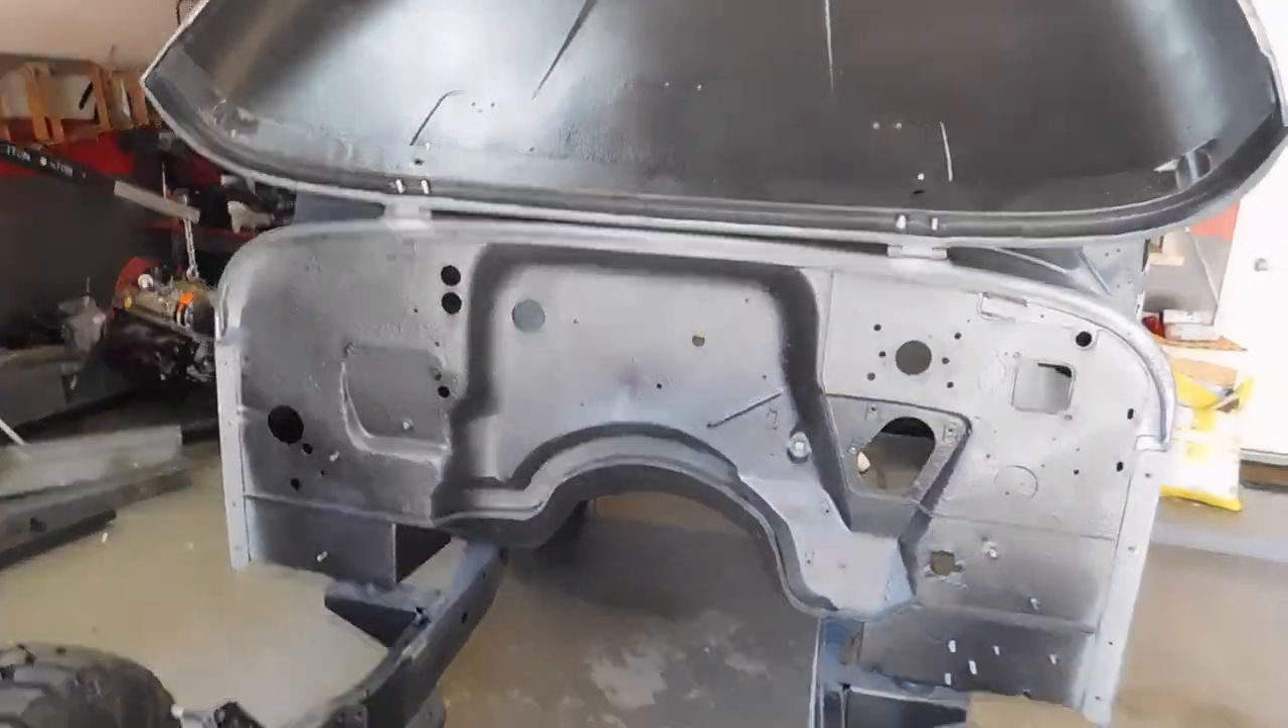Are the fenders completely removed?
Yes.